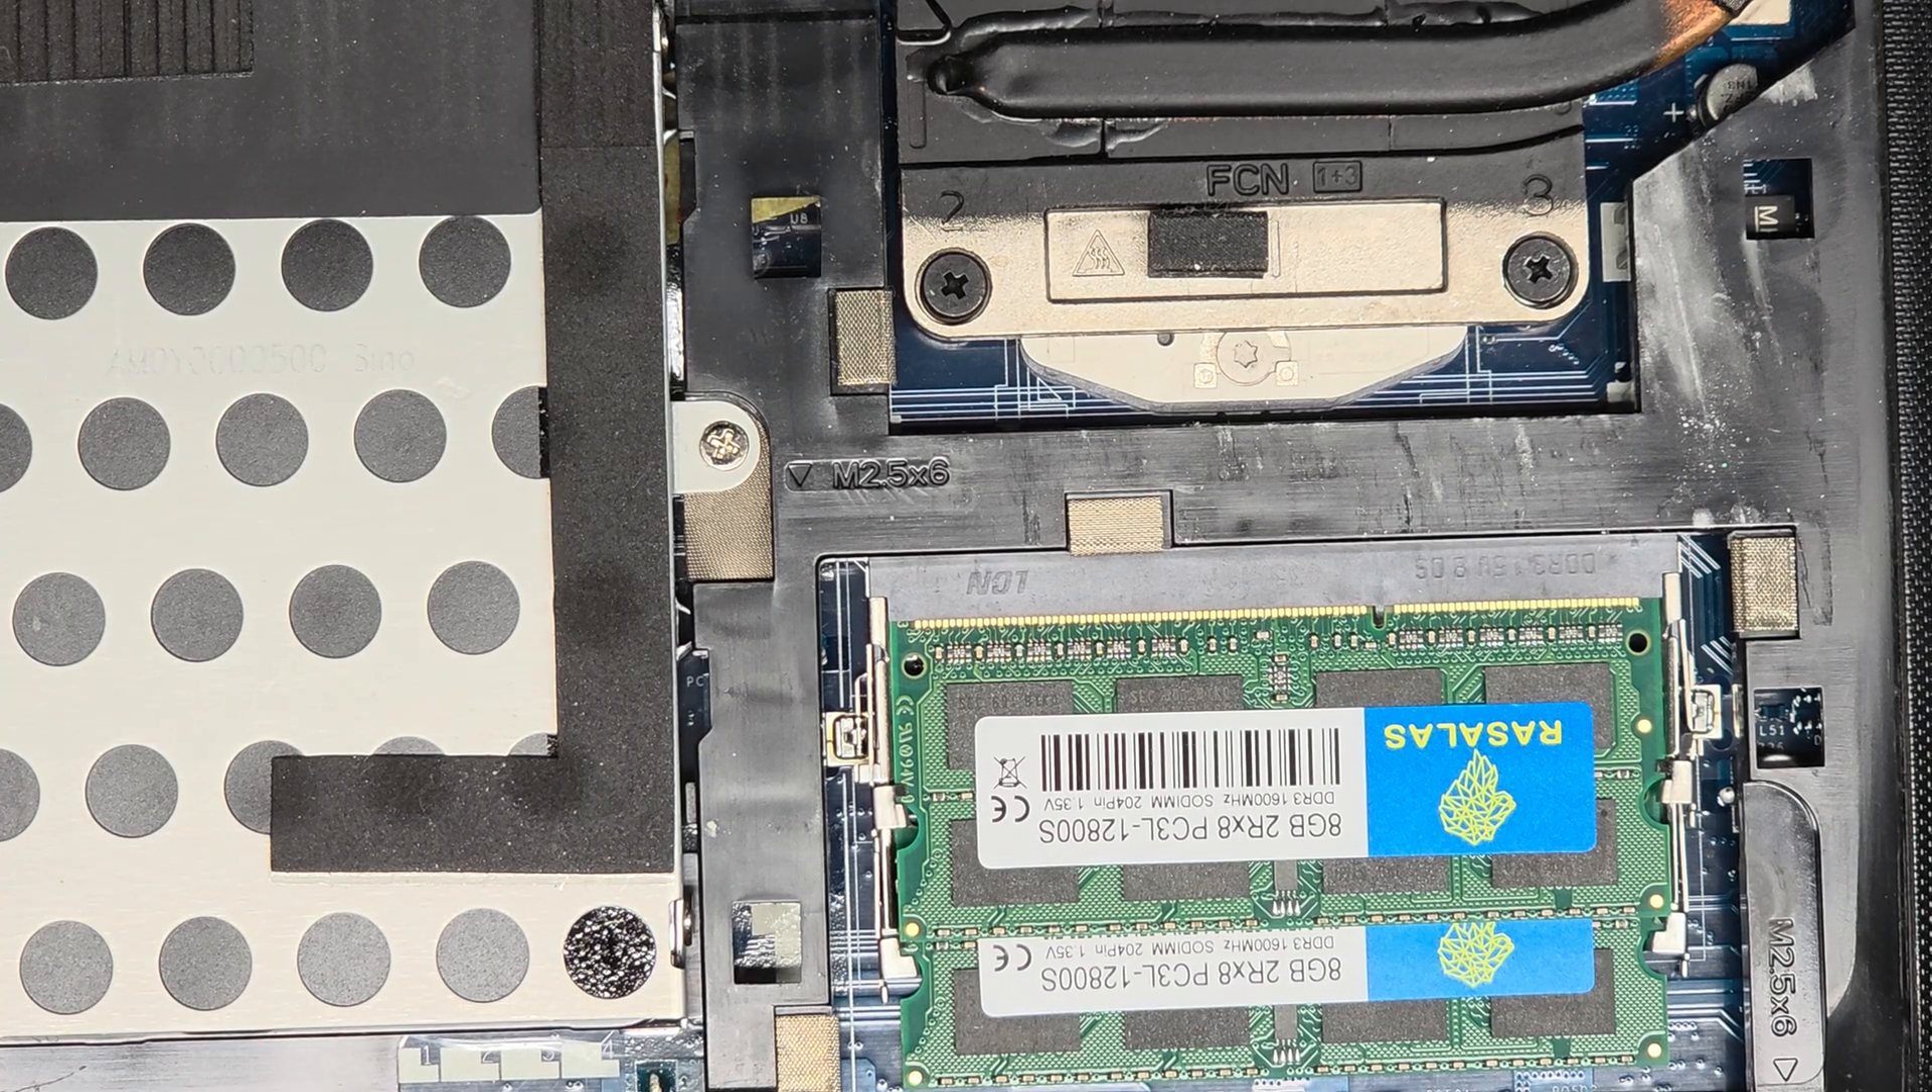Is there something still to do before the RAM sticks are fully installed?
No.